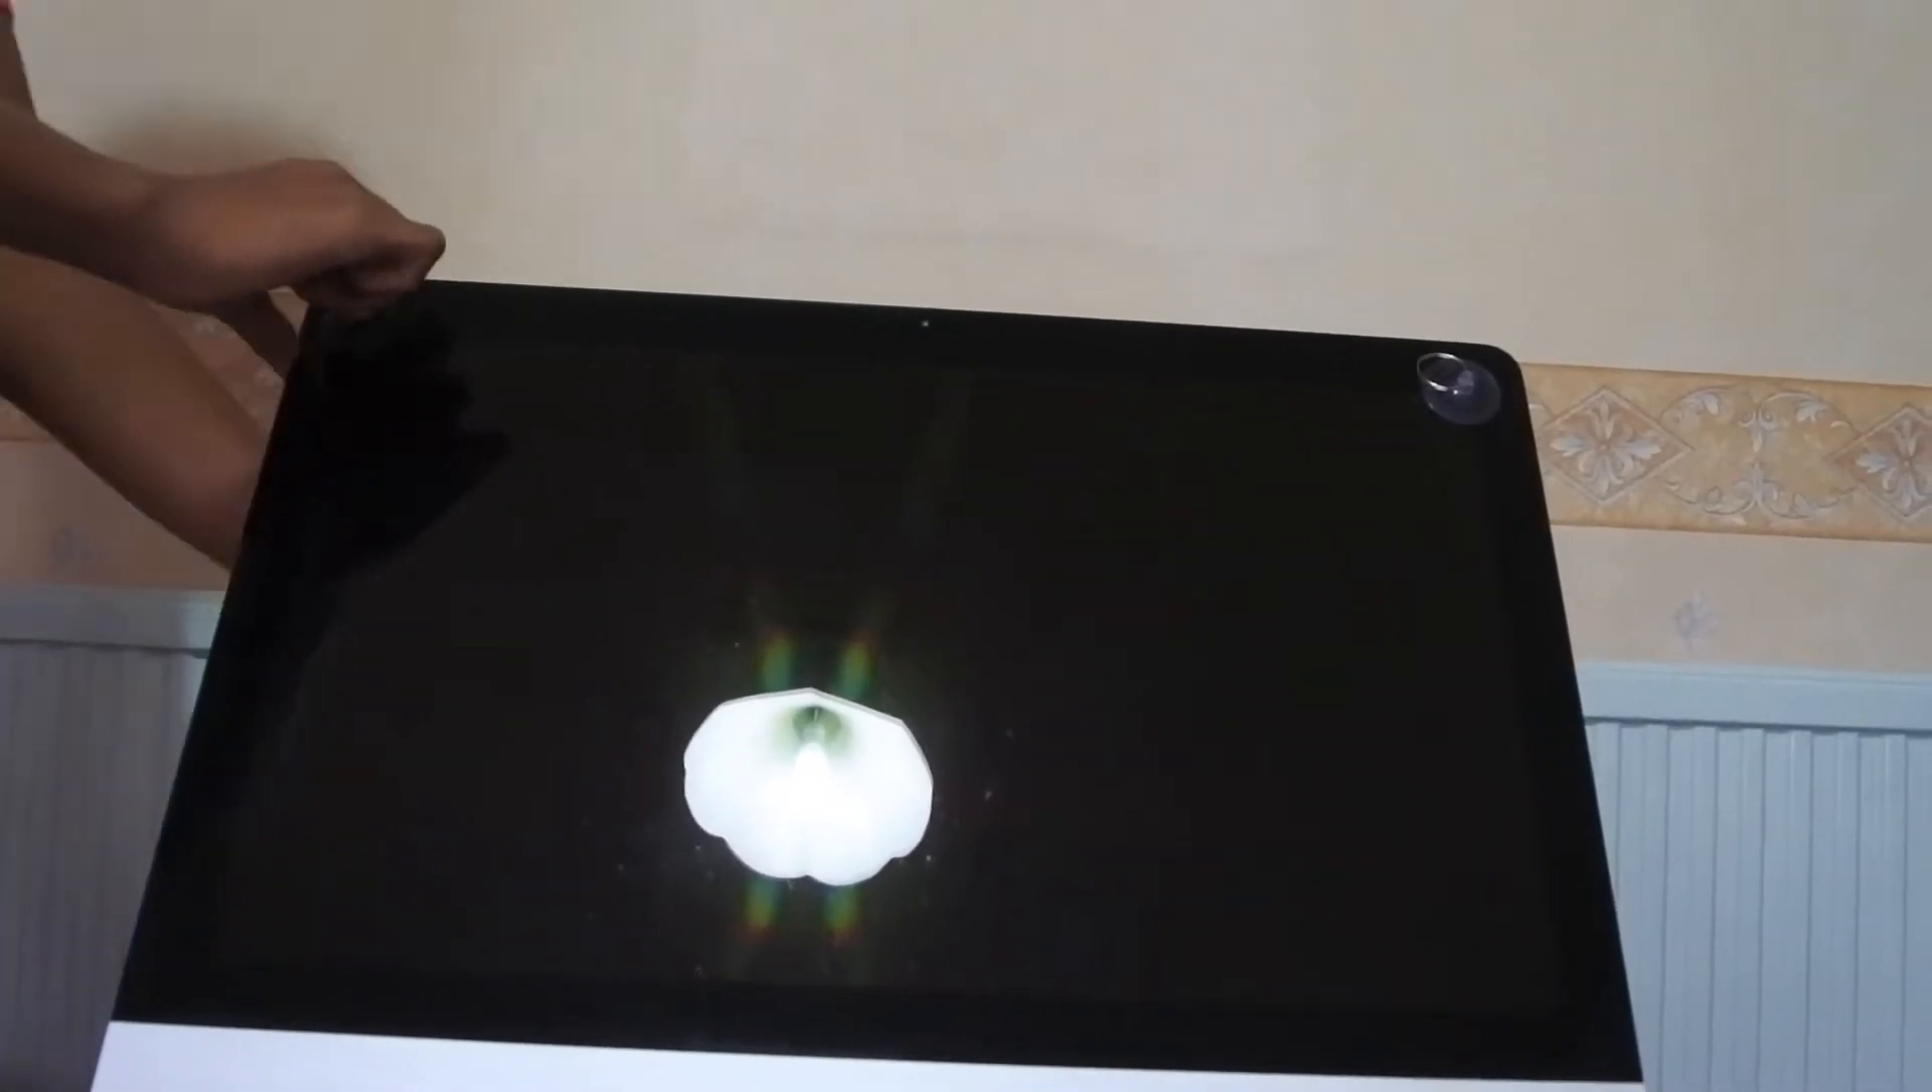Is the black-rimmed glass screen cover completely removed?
No.